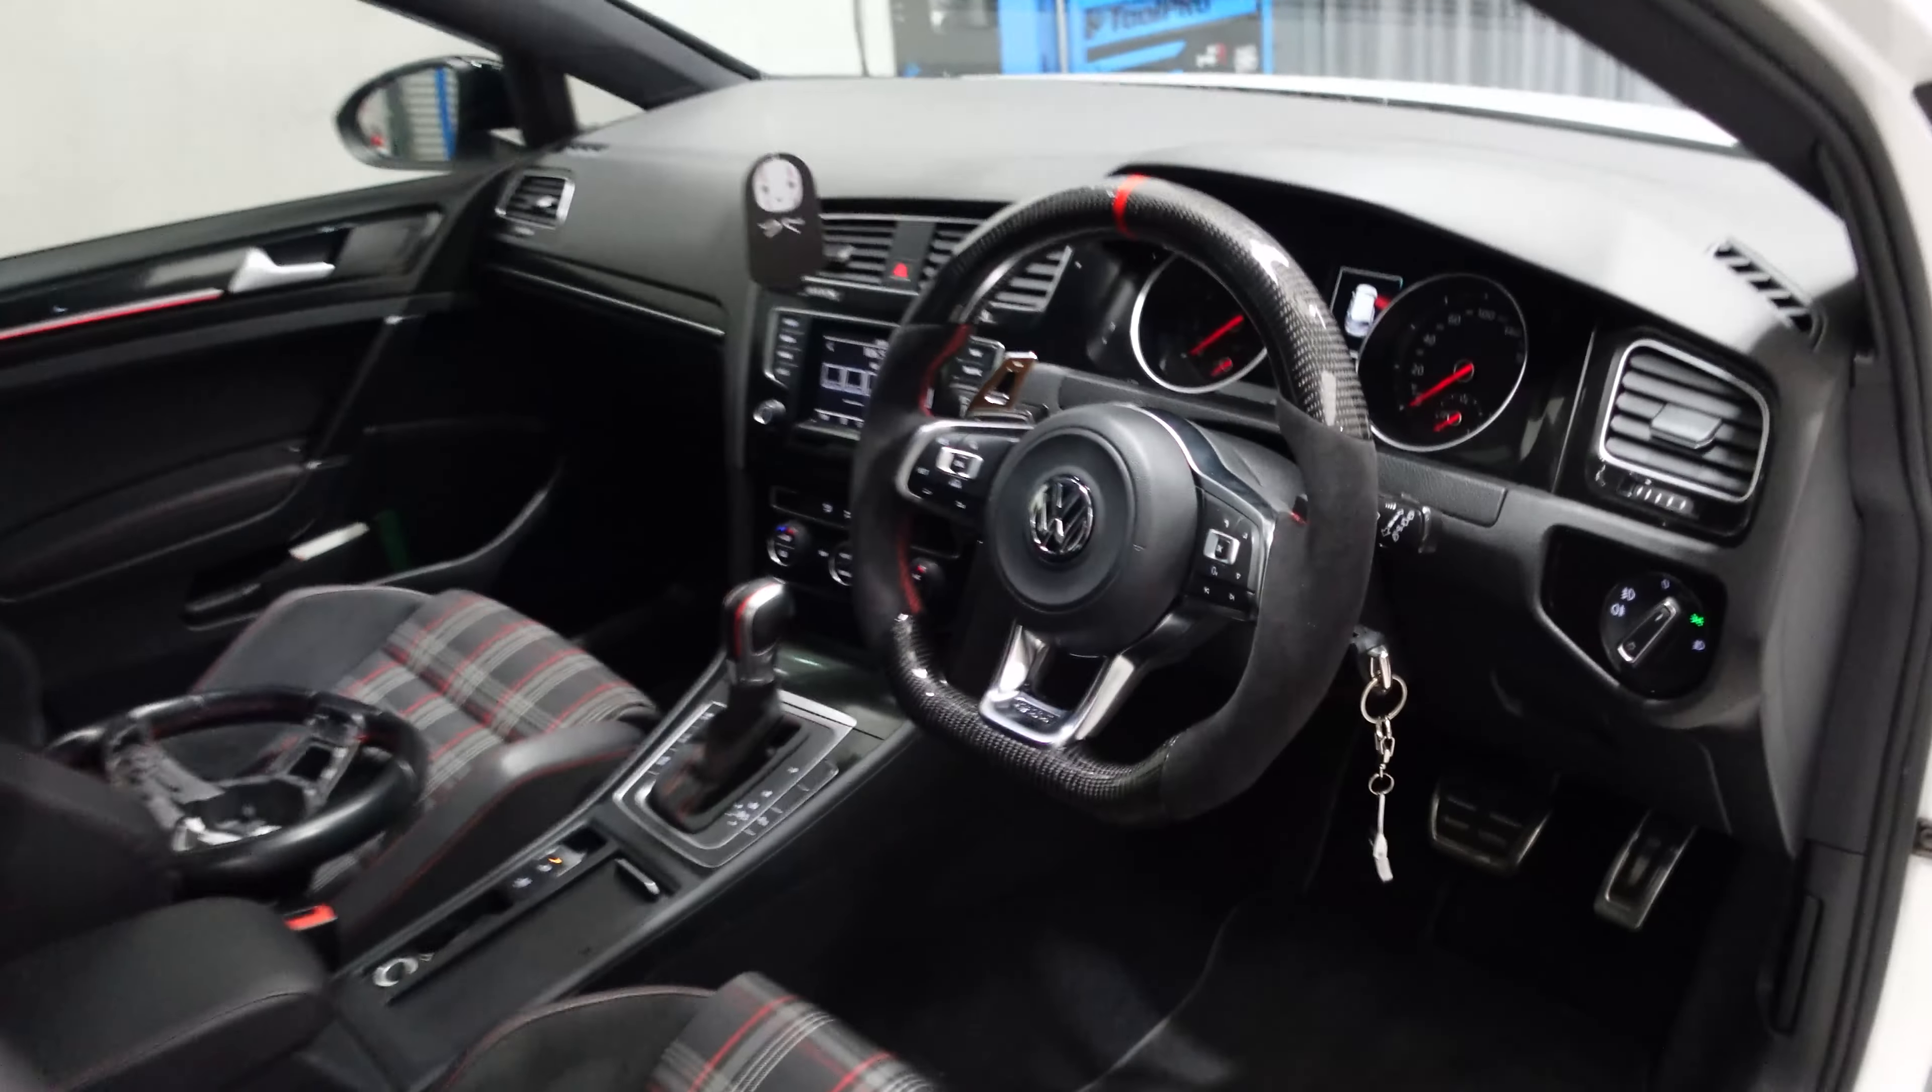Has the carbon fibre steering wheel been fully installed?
Yes.